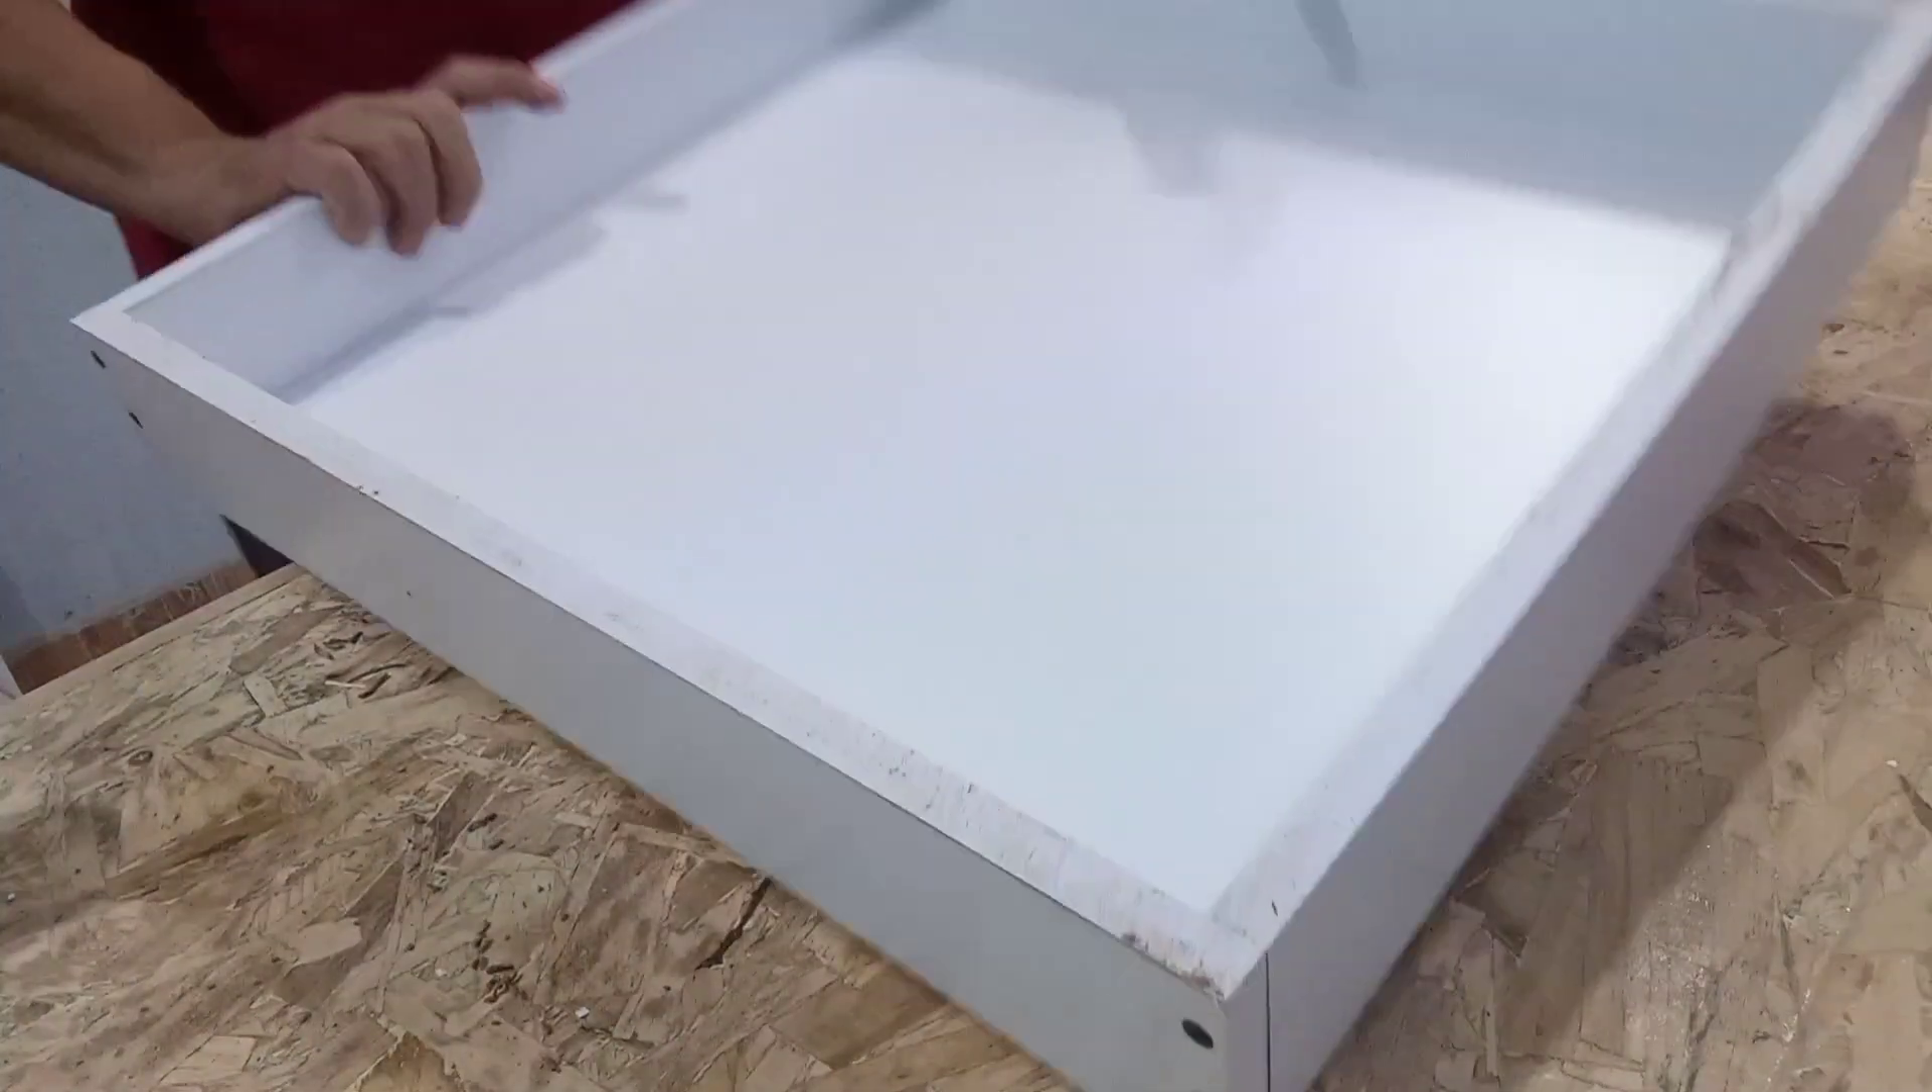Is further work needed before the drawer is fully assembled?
No.